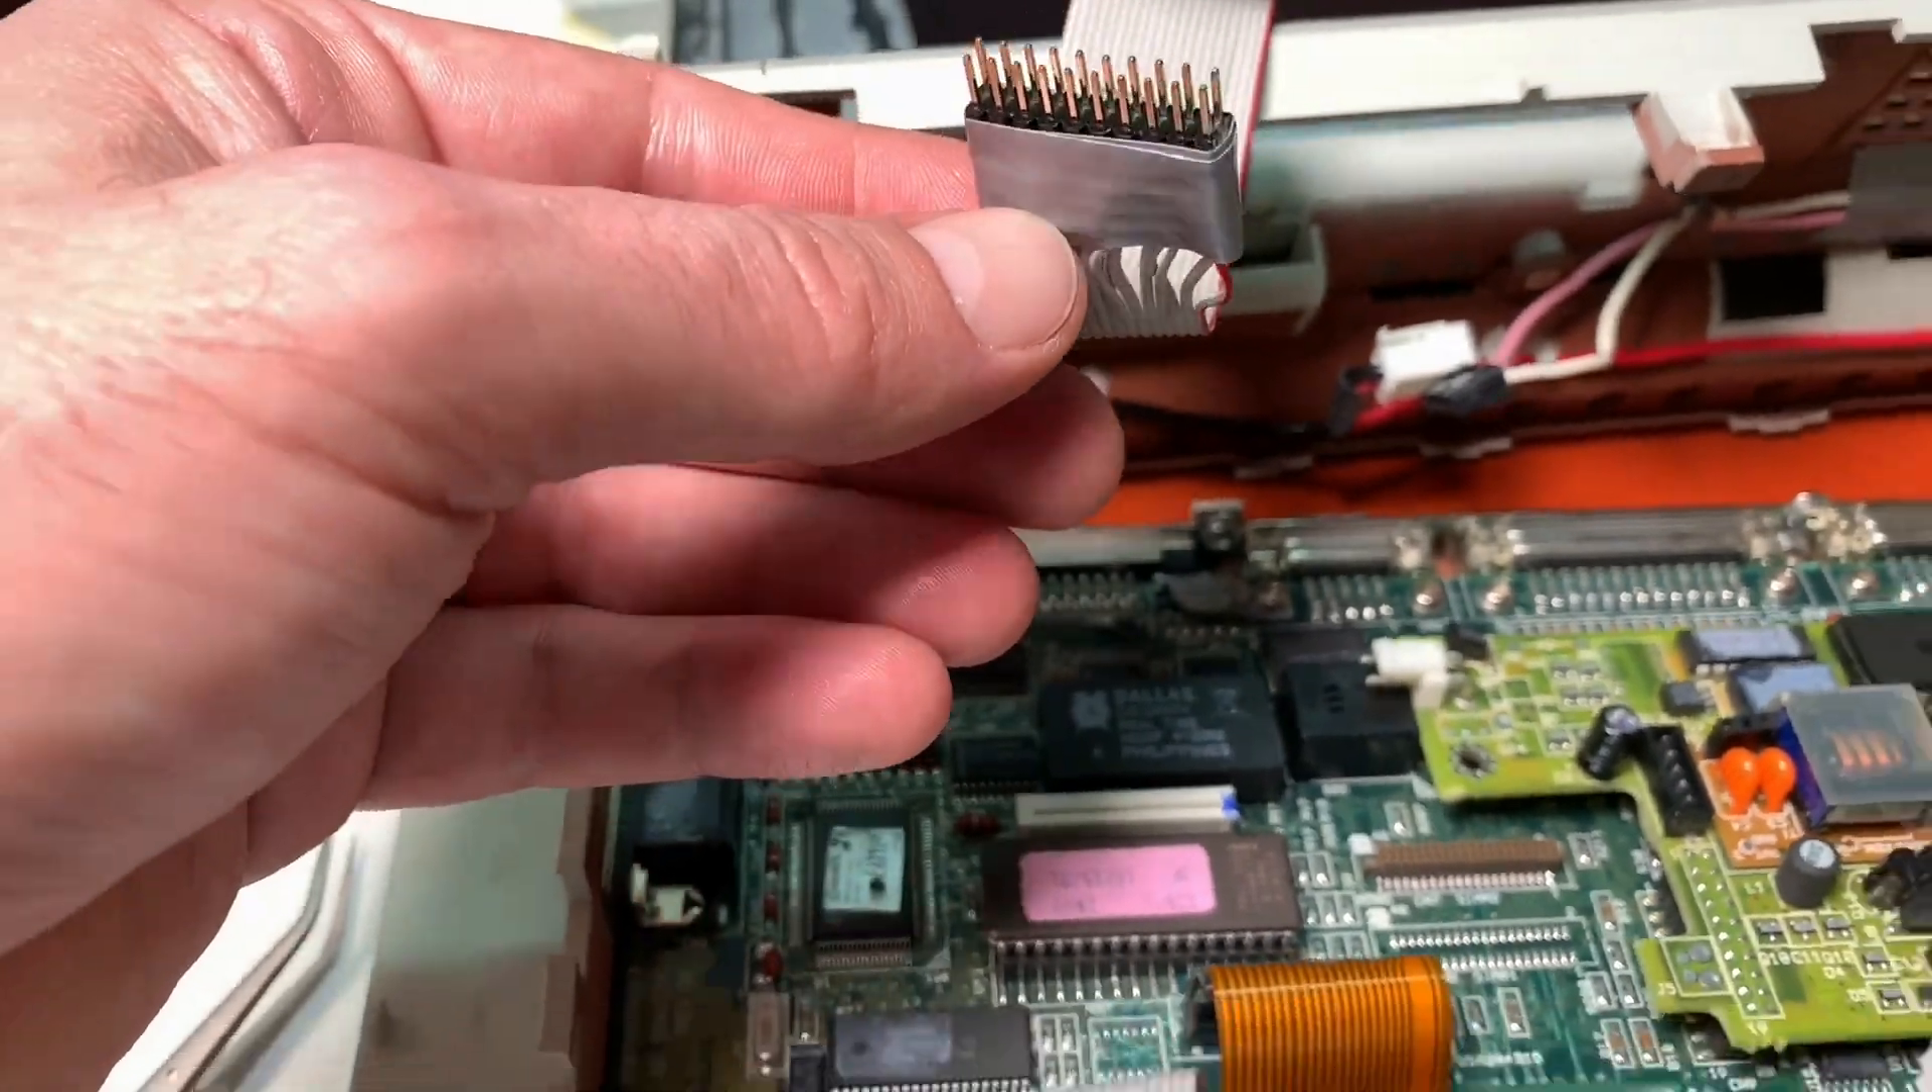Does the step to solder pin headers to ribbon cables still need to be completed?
No.